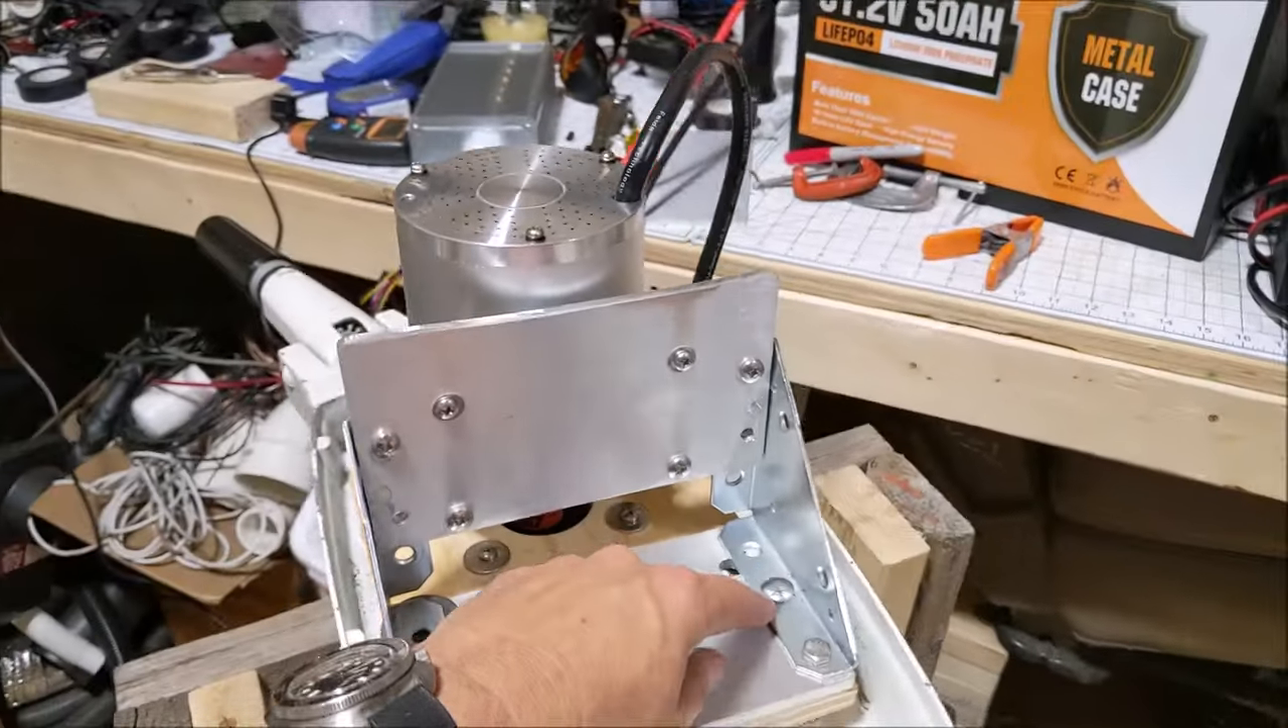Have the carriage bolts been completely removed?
No.